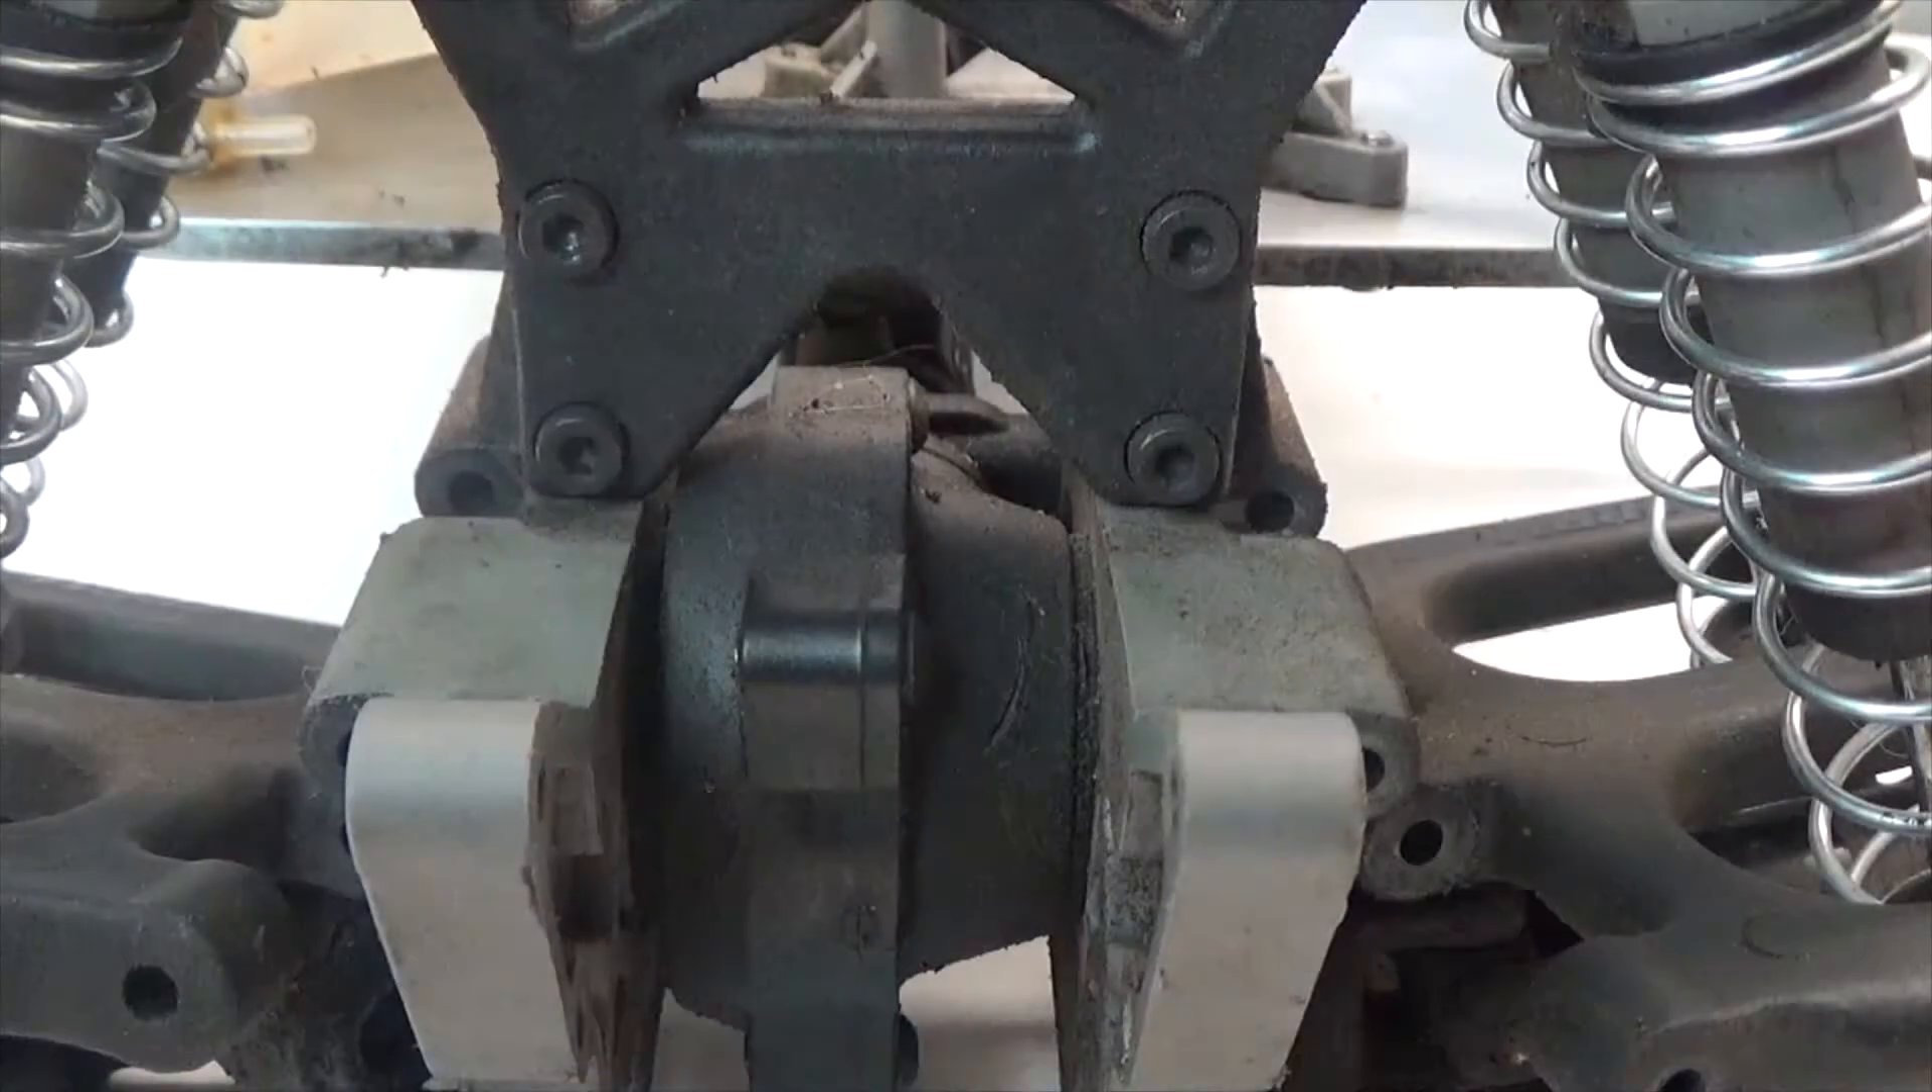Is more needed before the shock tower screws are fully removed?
Yes.